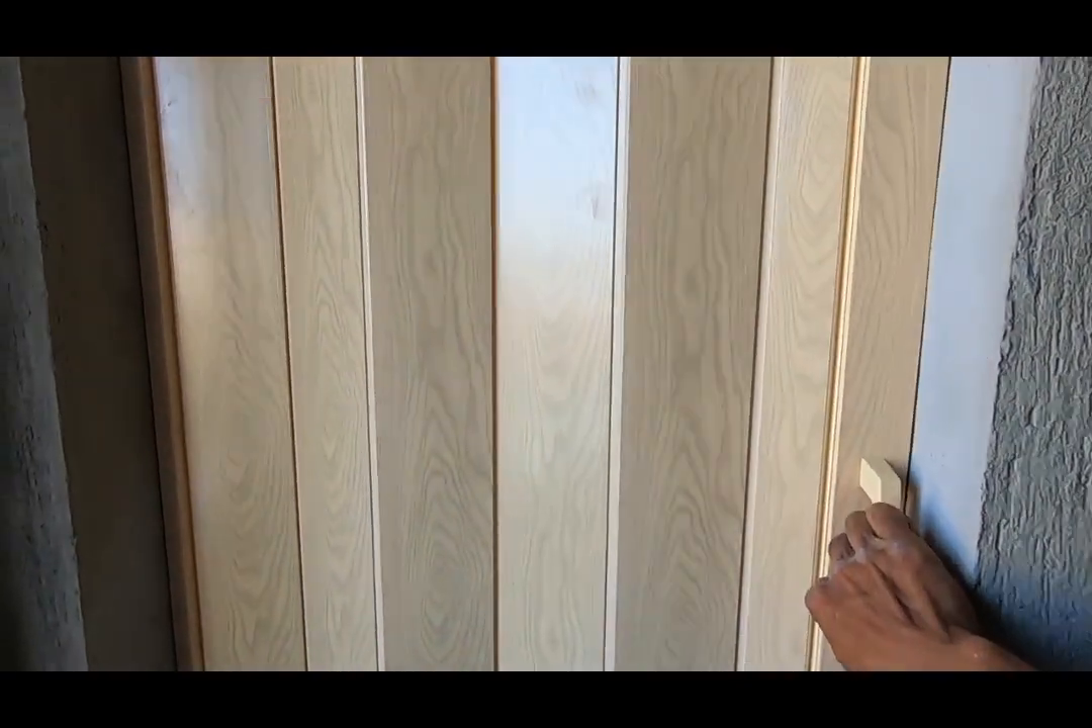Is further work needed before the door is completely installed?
No.